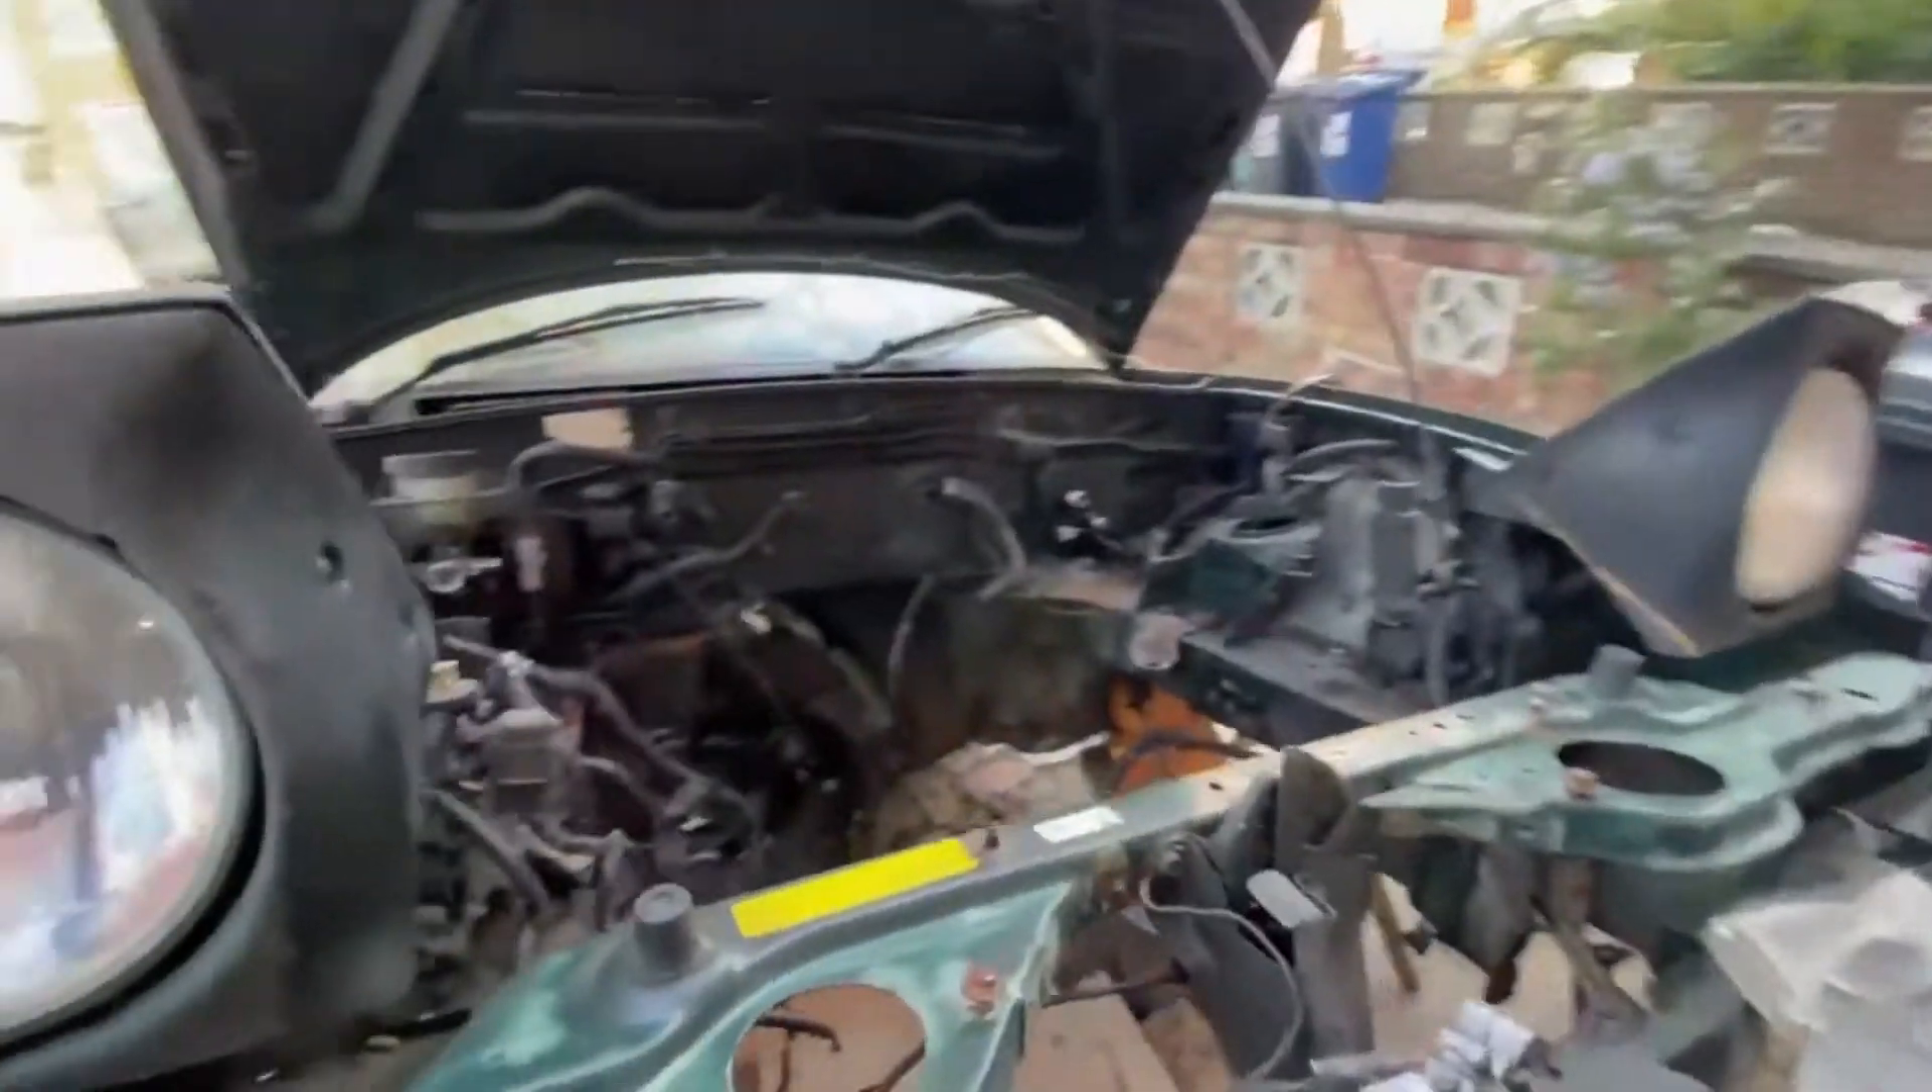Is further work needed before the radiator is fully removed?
No.